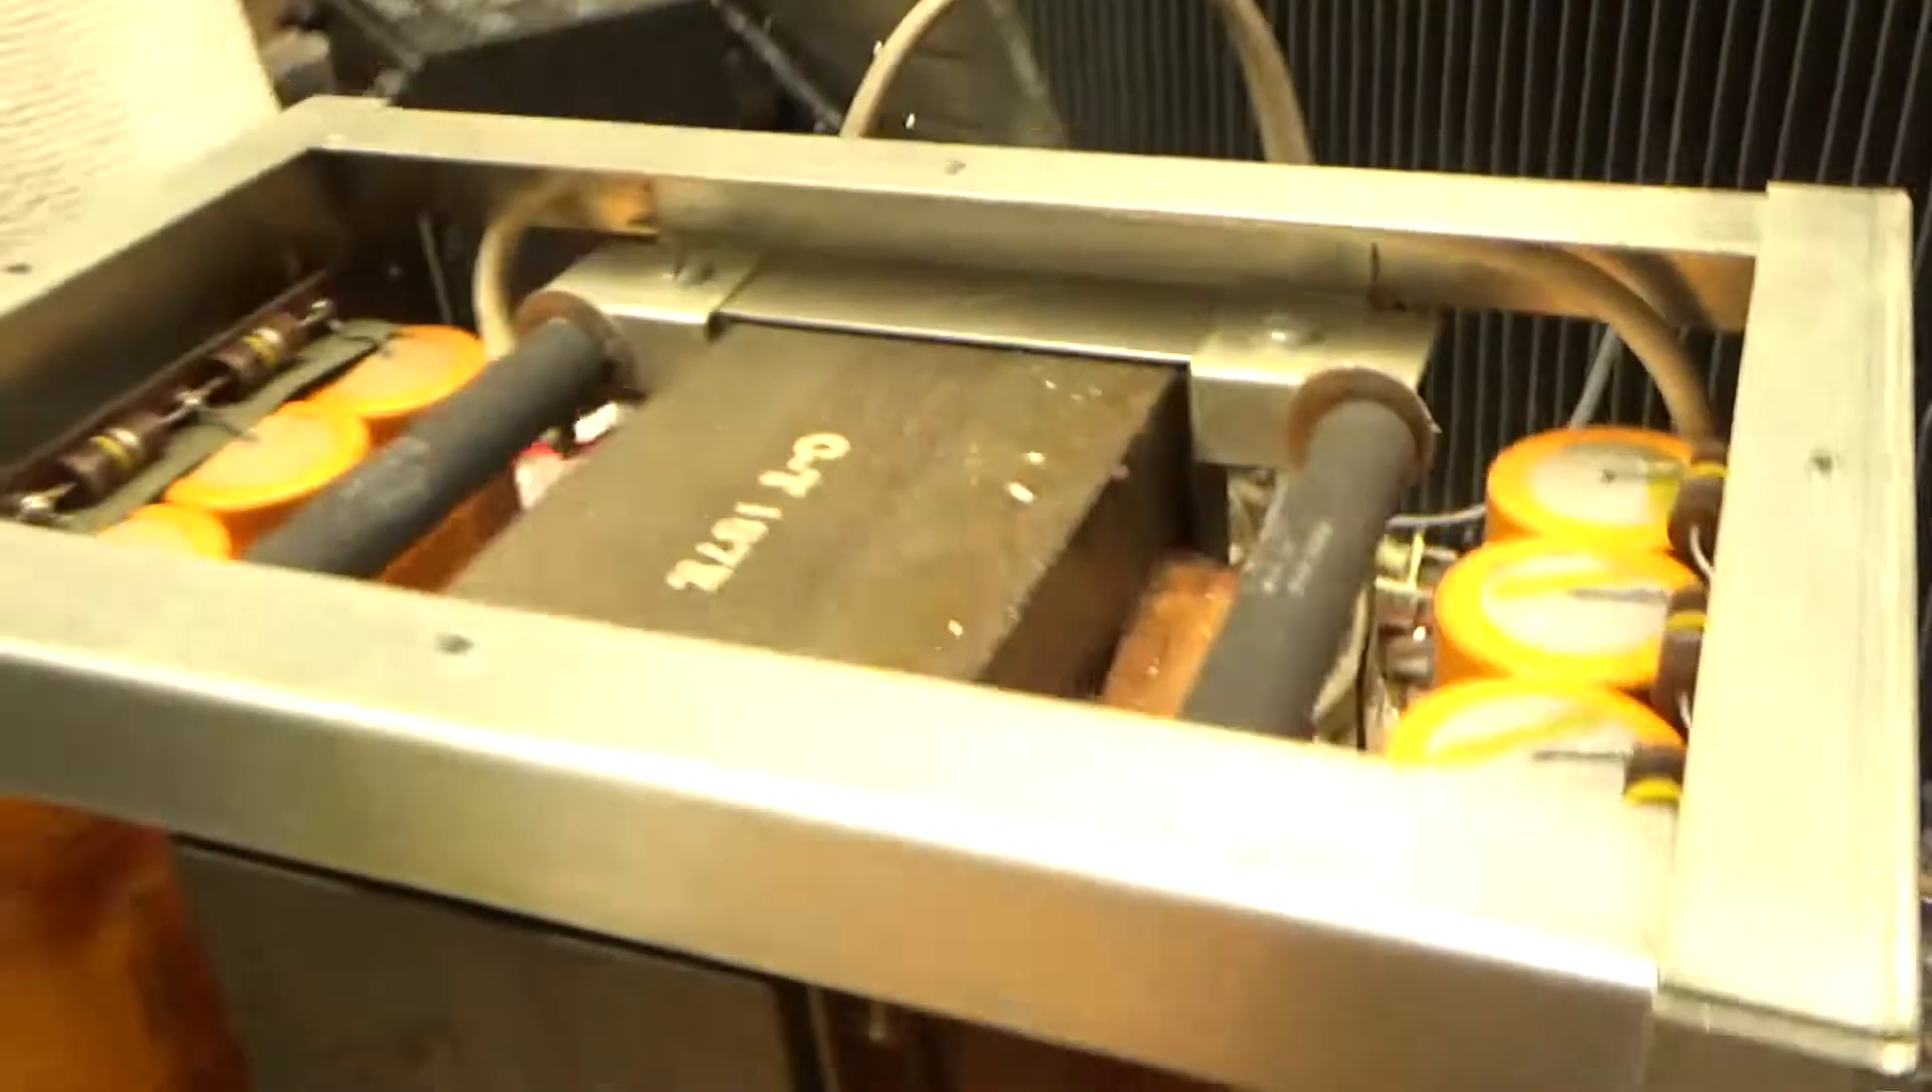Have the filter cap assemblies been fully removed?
No.